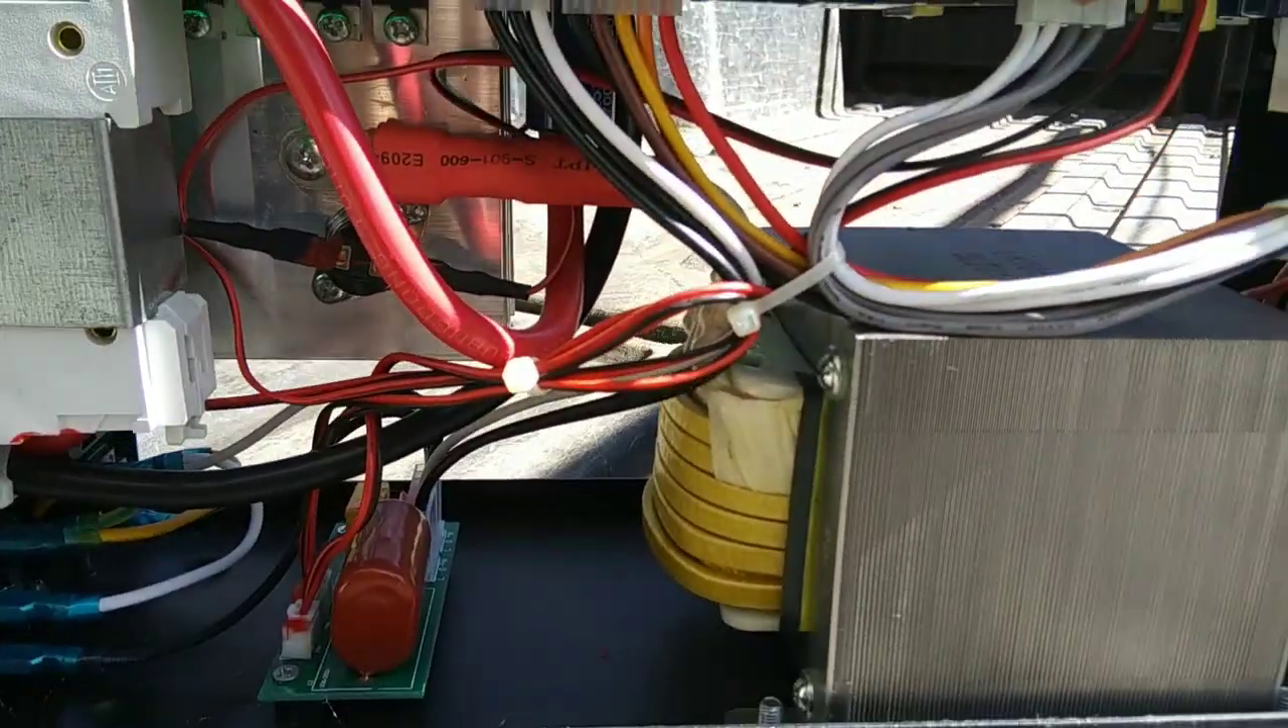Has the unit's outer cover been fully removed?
Yes.